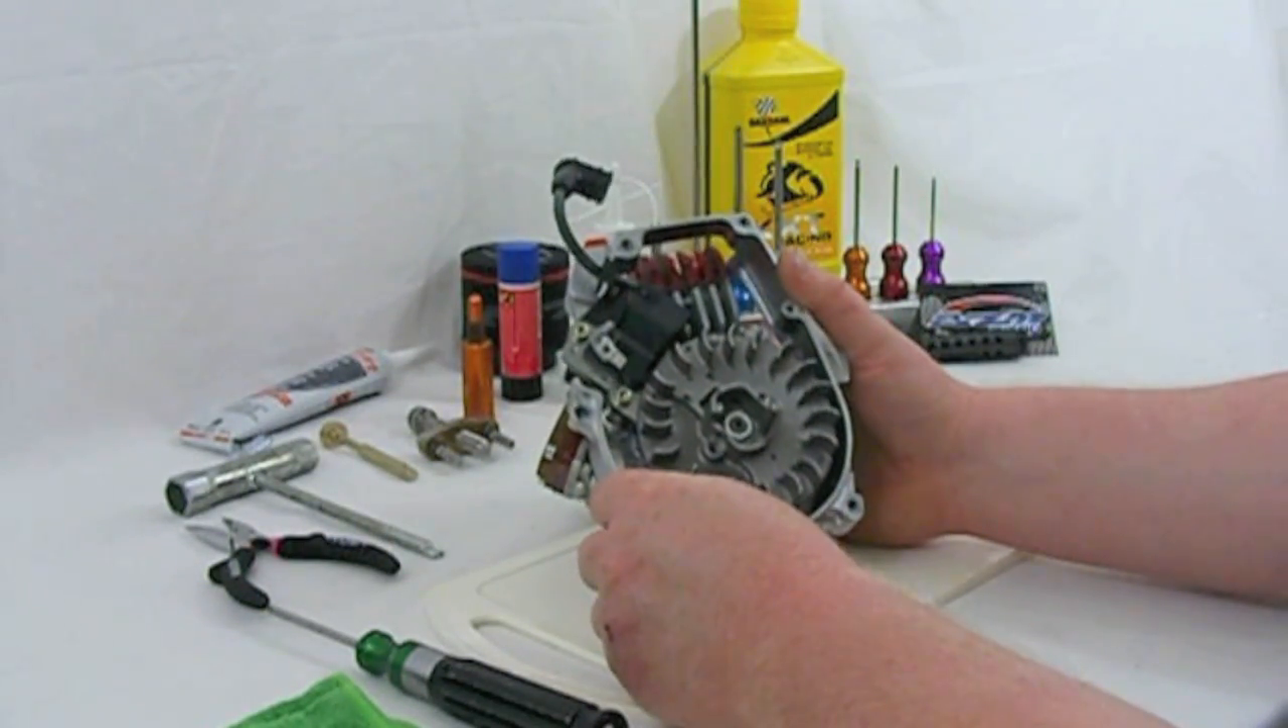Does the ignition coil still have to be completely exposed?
No.